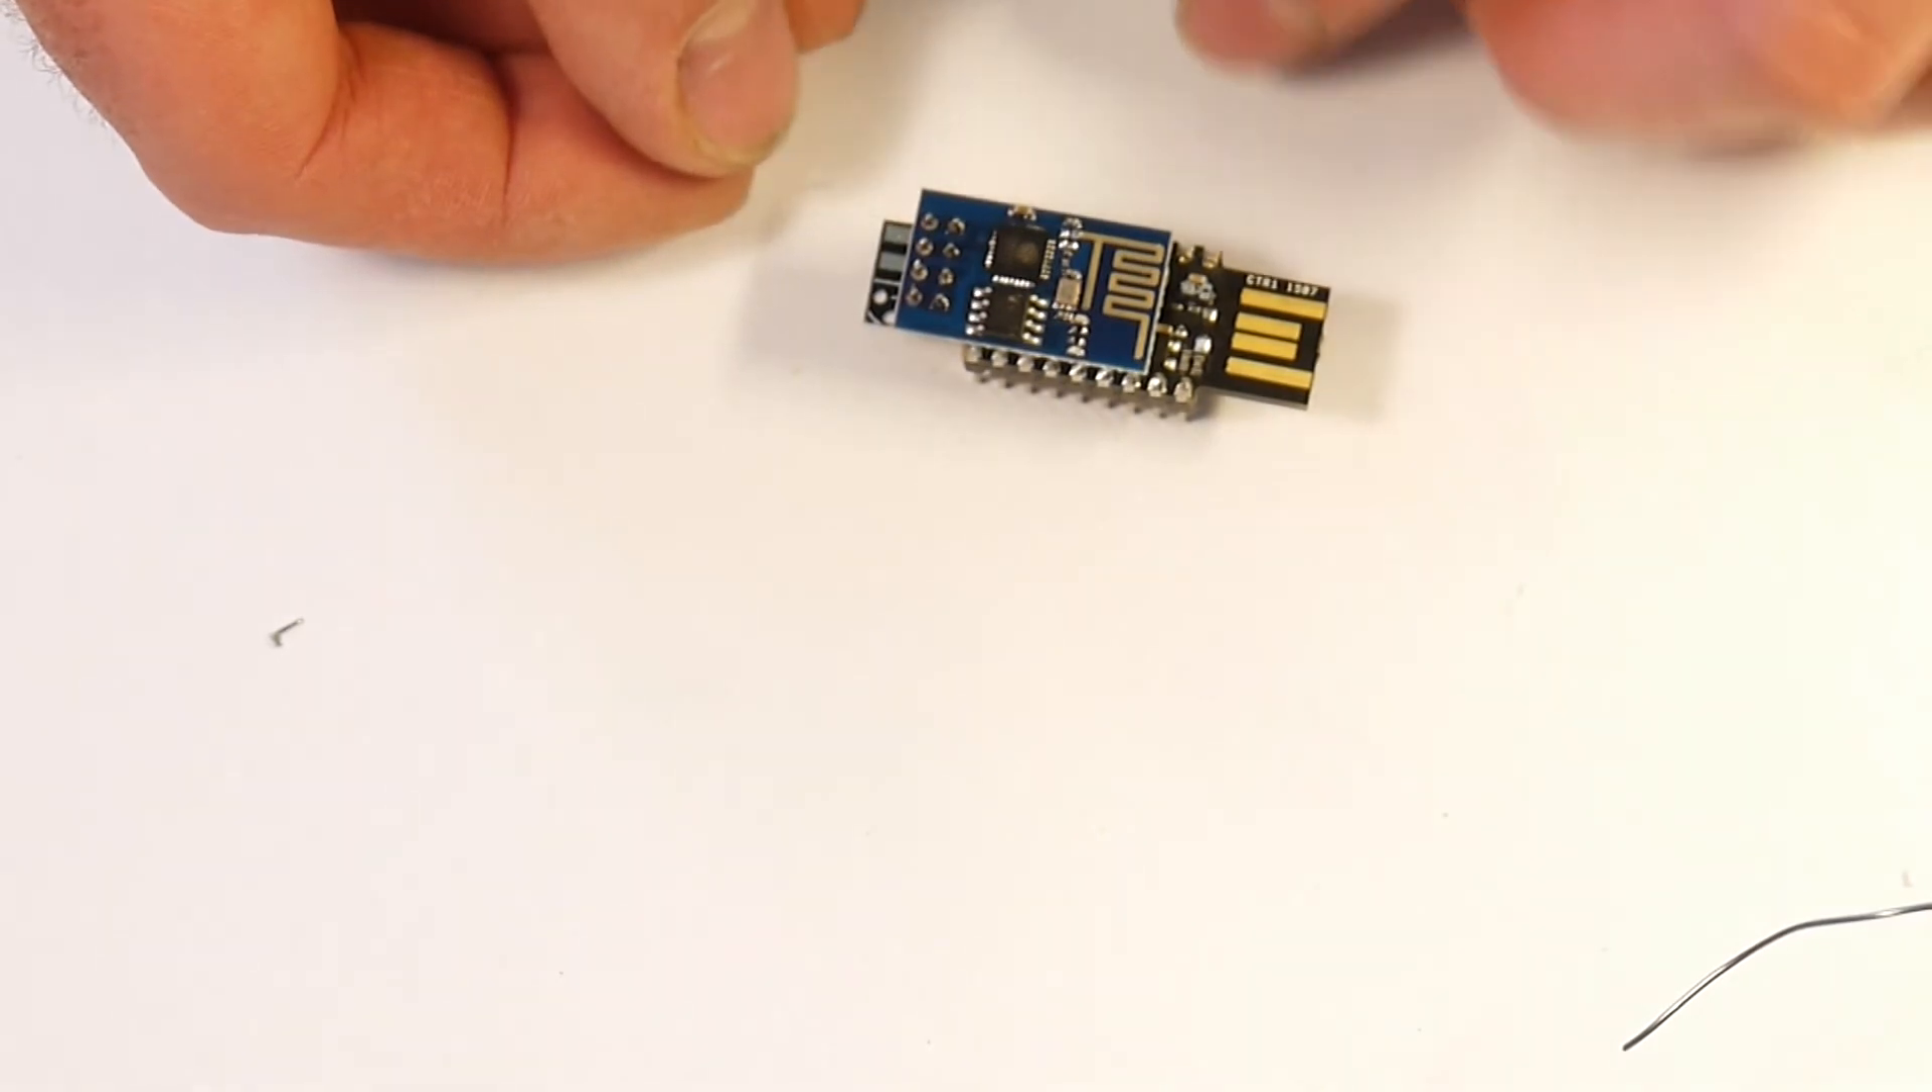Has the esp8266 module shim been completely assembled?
Yes.